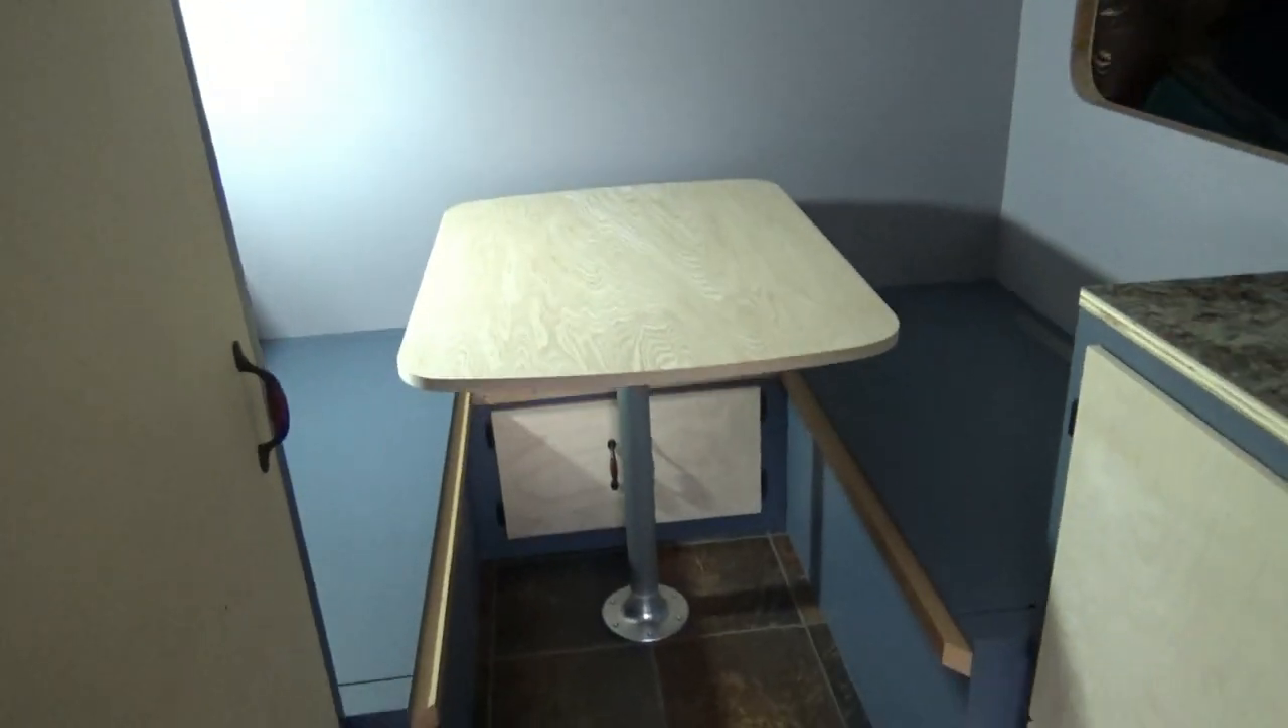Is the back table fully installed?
Yes.